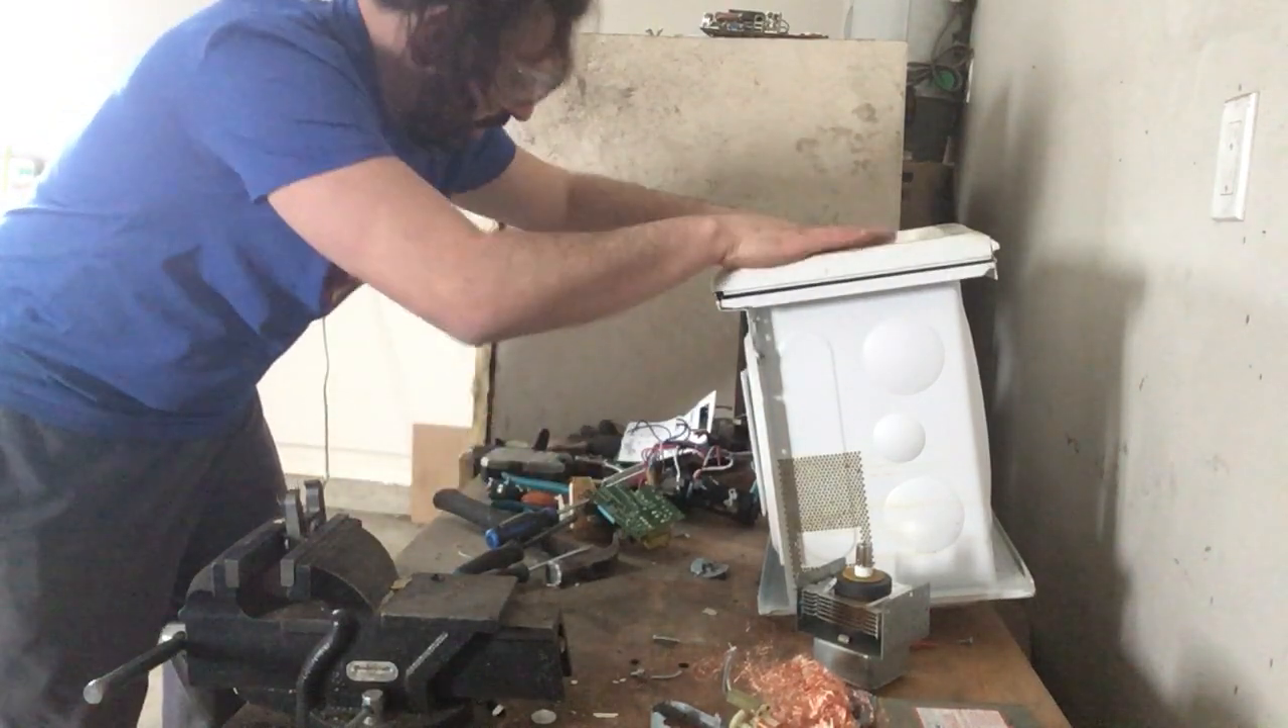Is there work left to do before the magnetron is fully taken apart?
Yes.